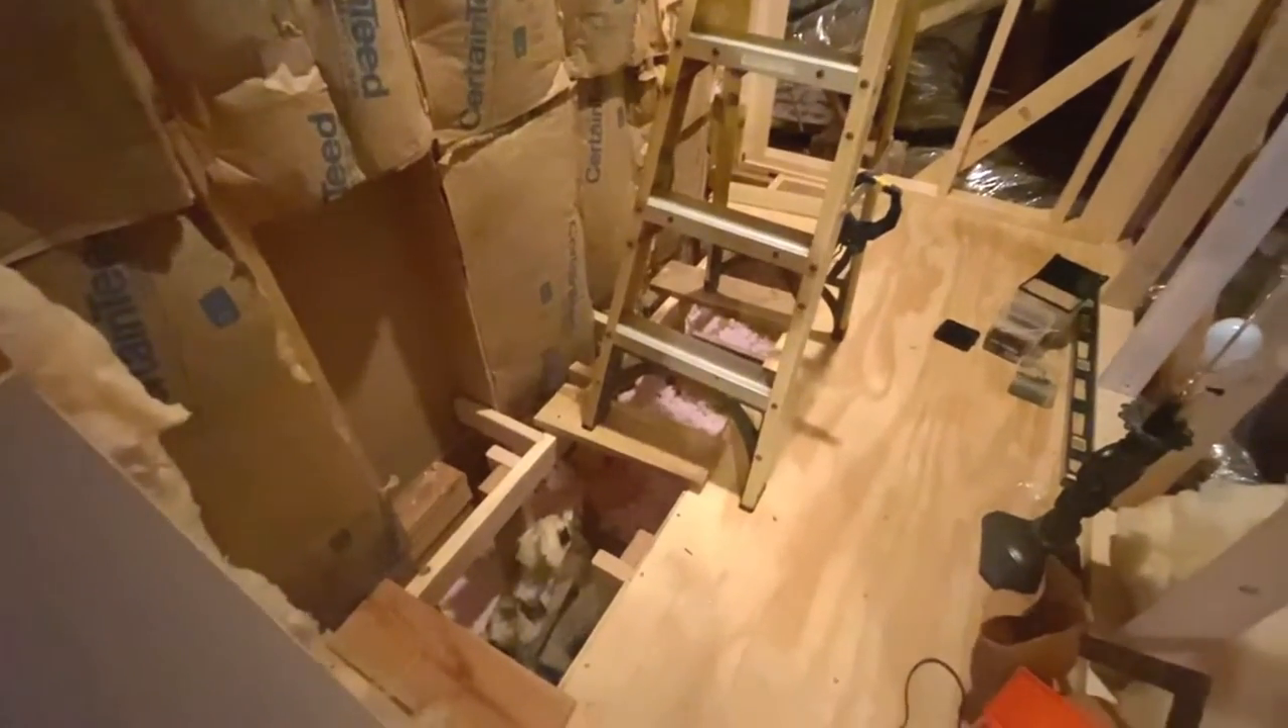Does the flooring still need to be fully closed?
Yes.